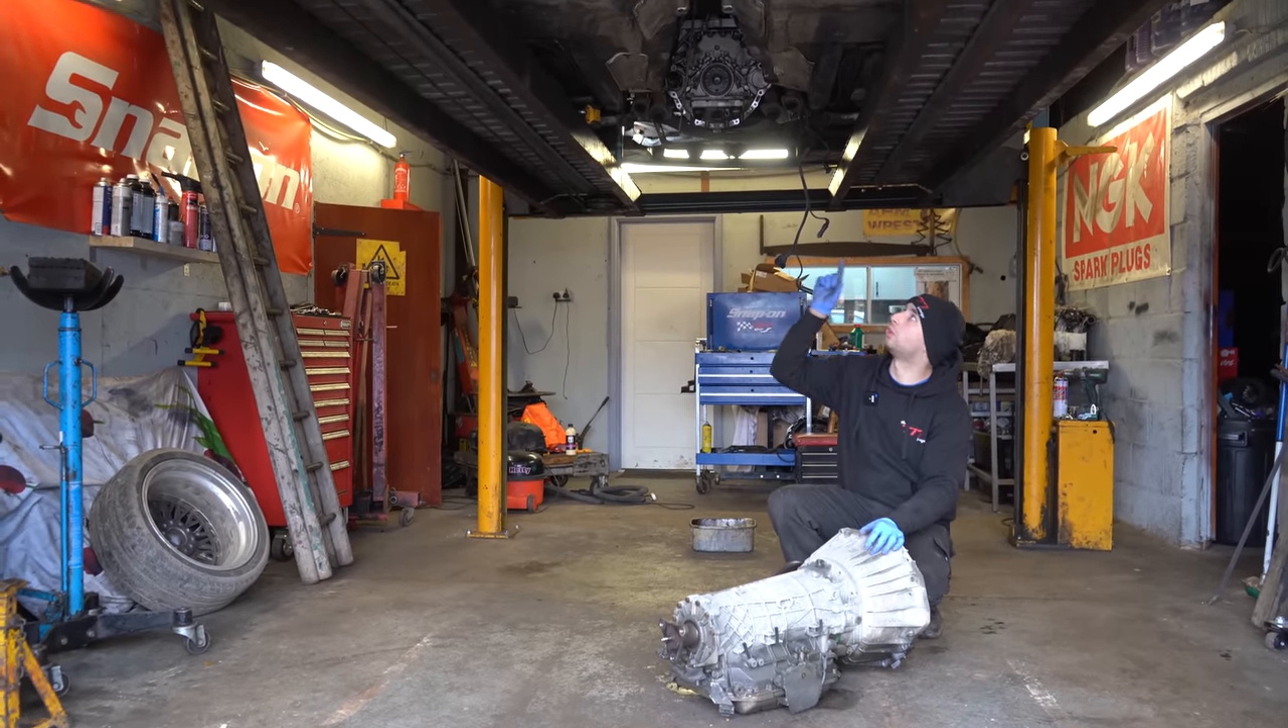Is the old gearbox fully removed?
Yes.